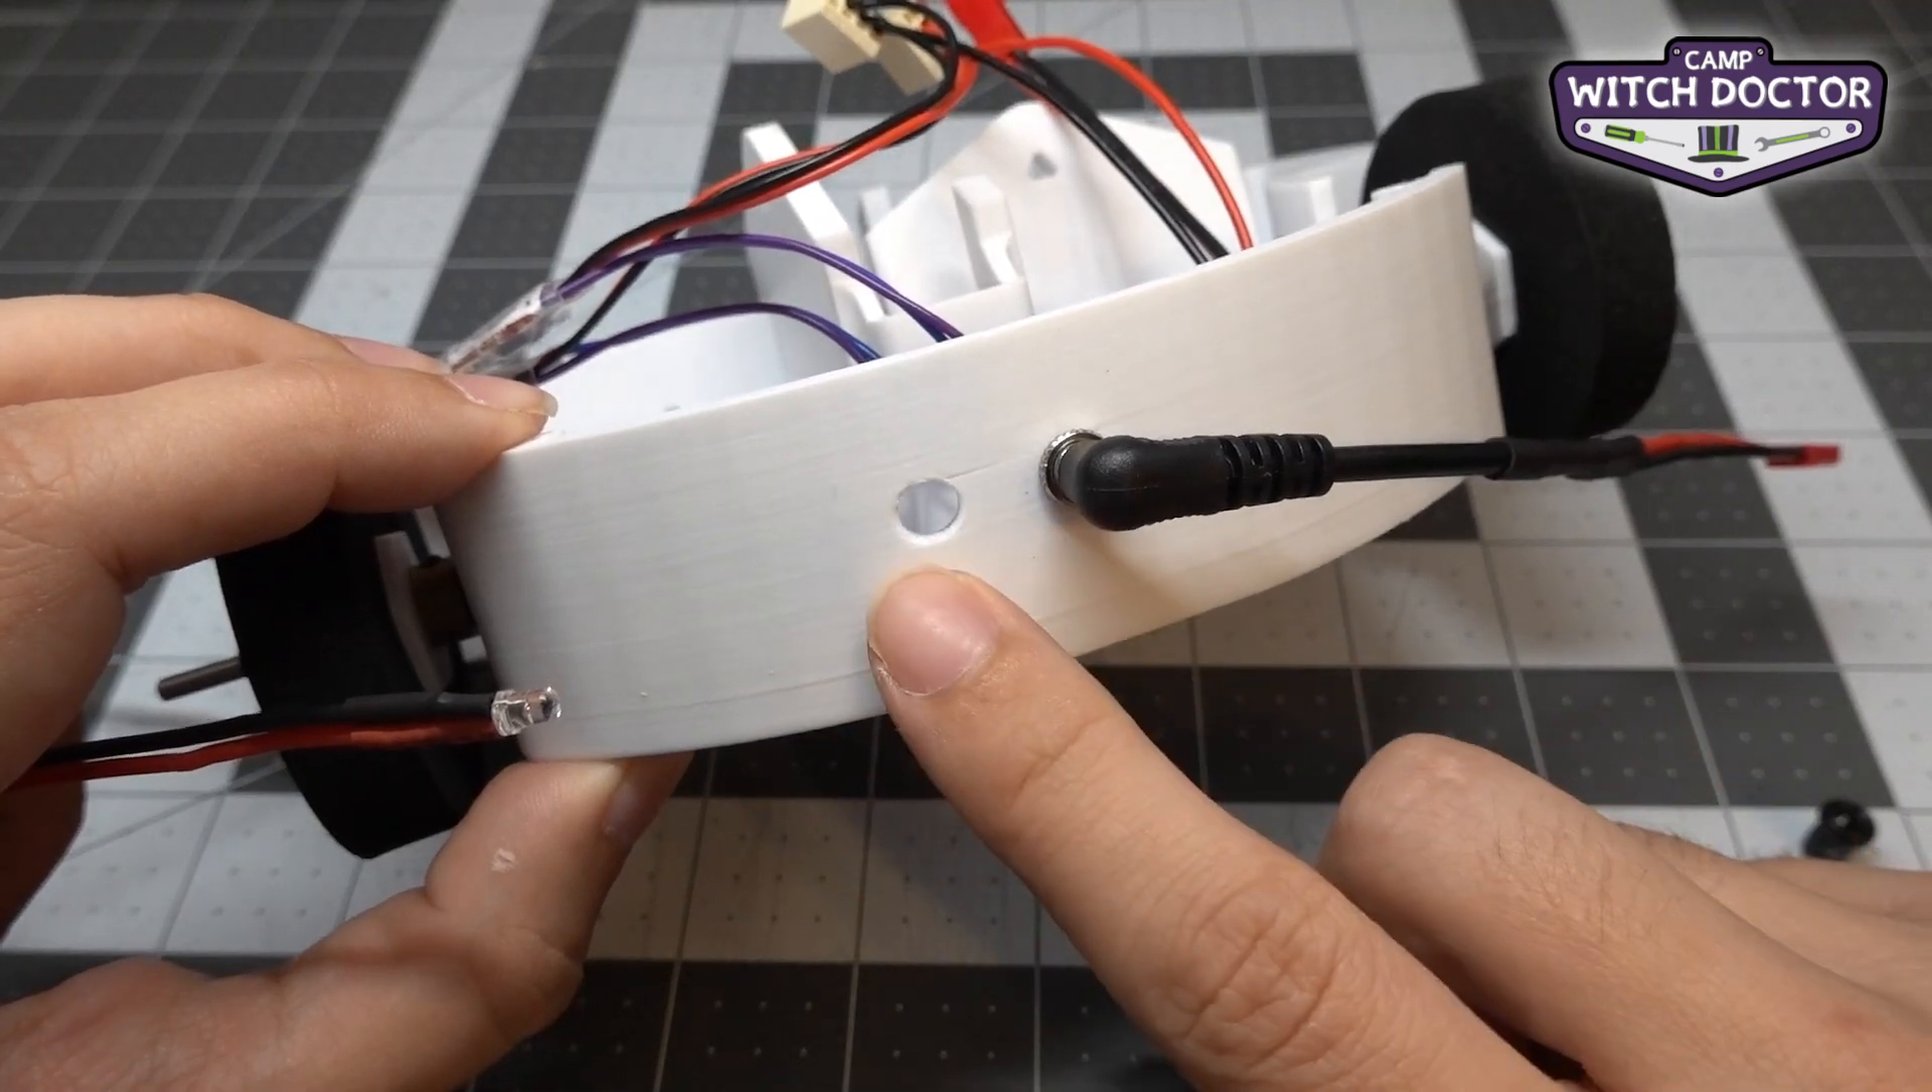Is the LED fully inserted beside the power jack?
No.